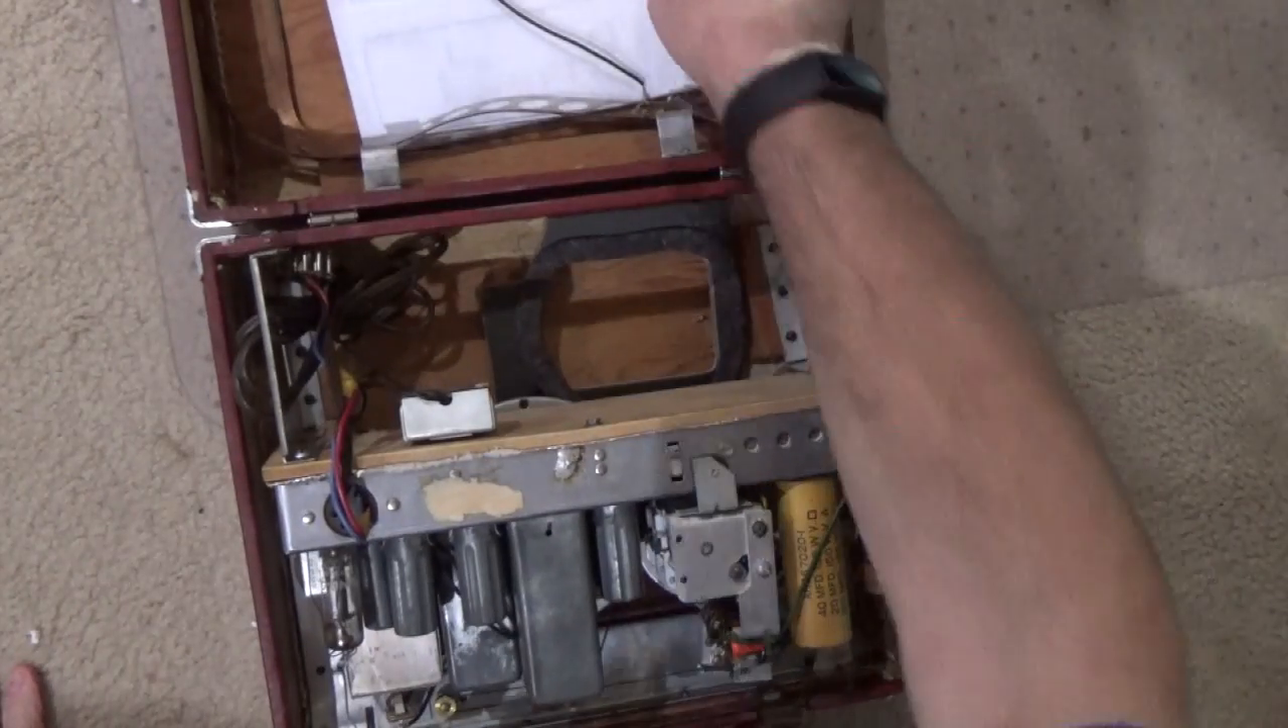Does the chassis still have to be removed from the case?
Yes.